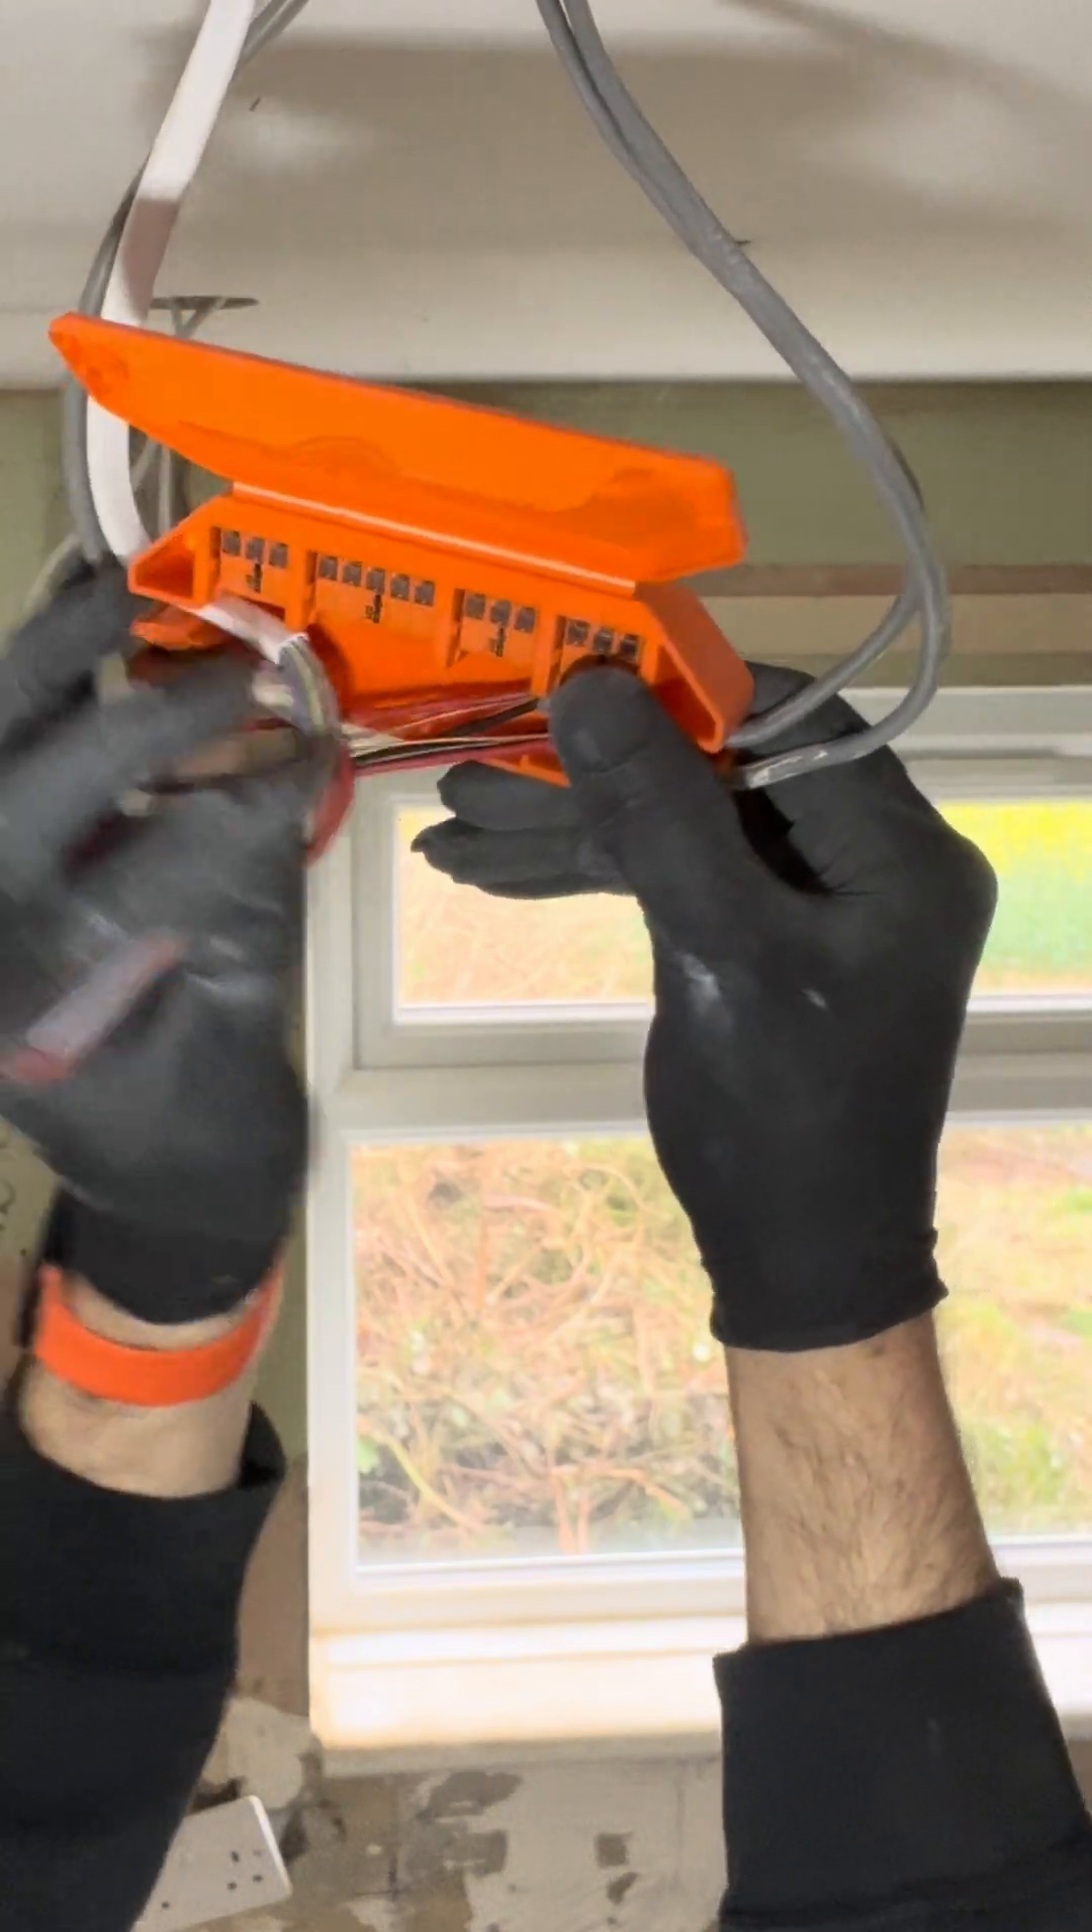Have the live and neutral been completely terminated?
No.